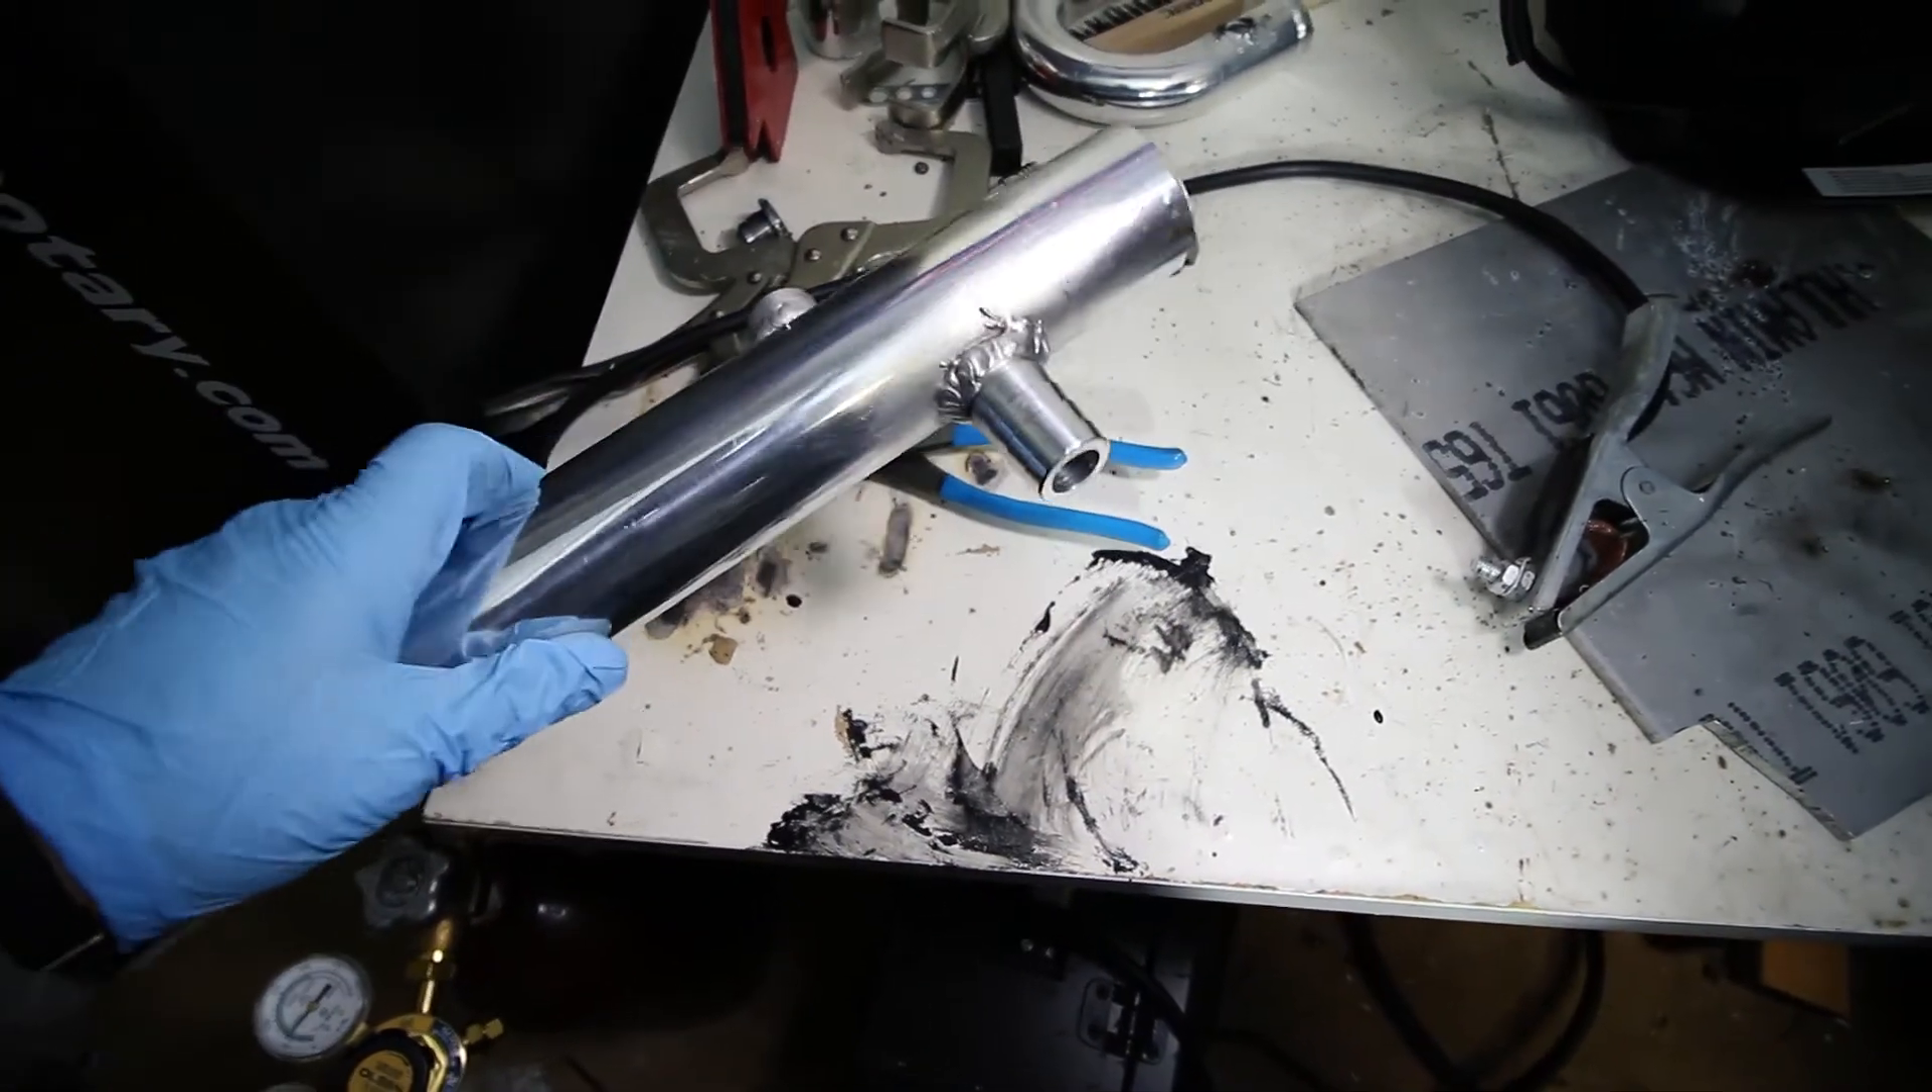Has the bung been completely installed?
Yes.